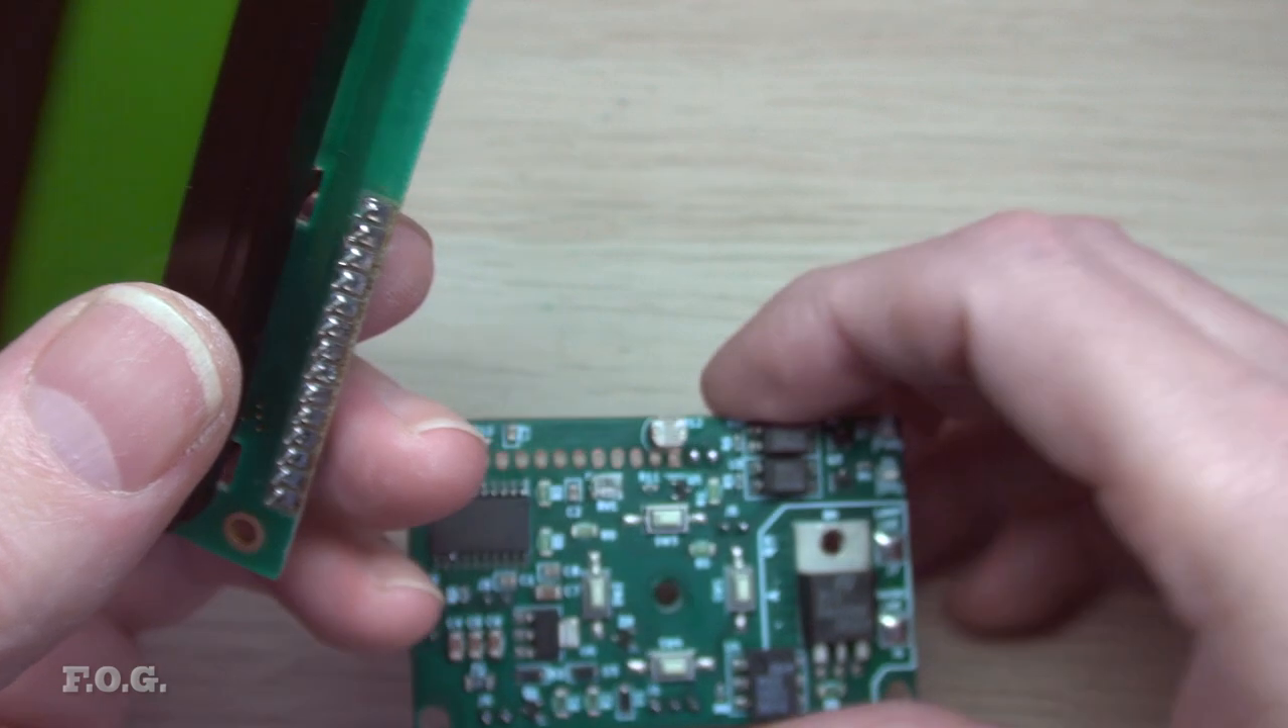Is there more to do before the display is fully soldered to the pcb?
Yes.